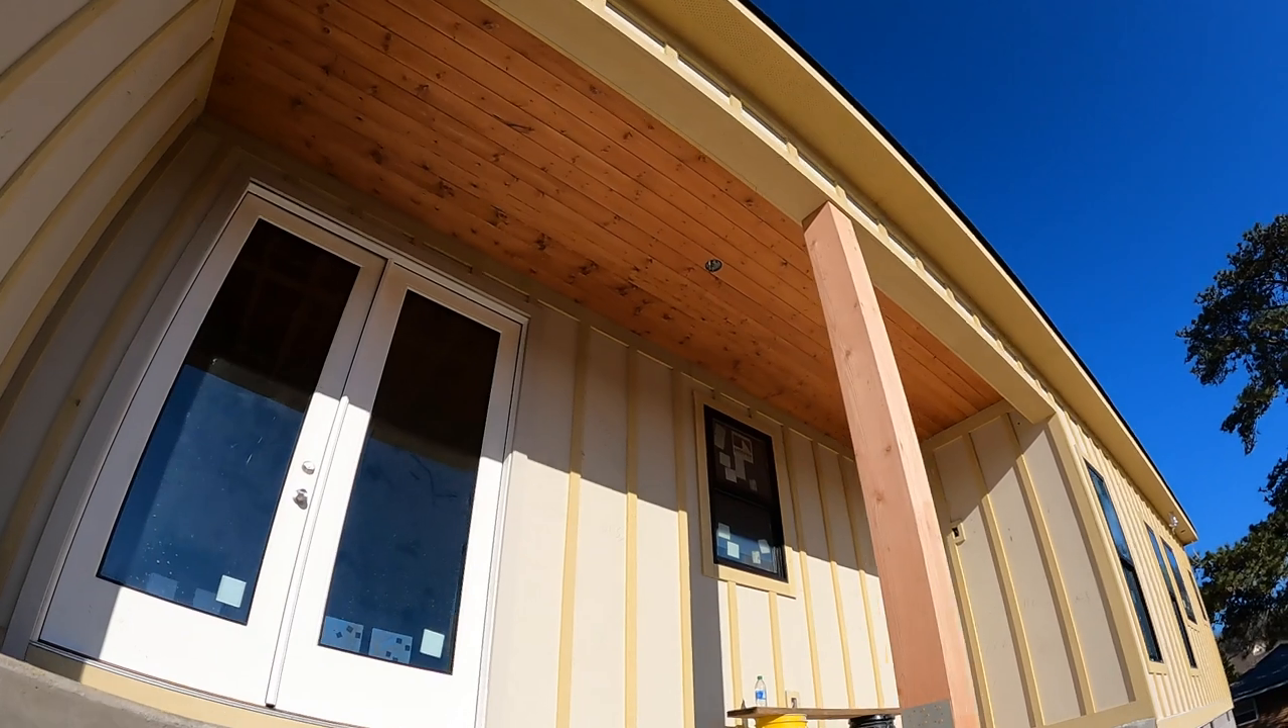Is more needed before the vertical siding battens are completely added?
No.